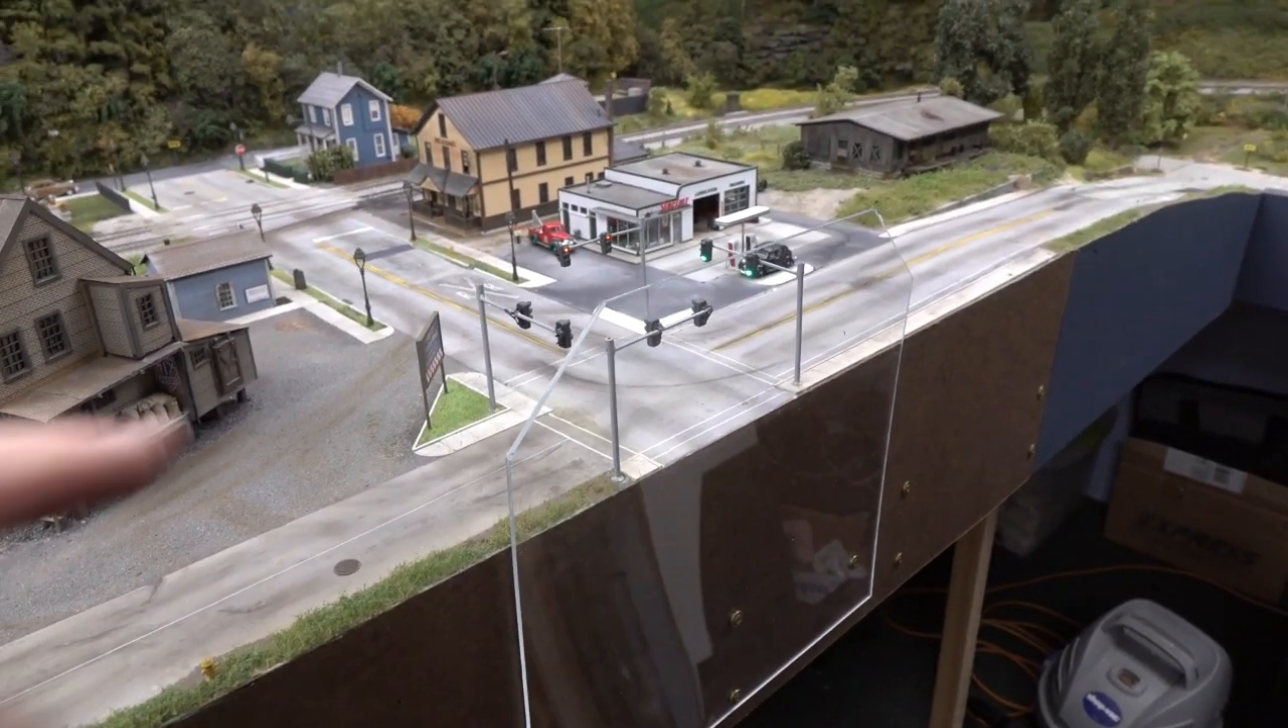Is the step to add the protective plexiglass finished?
Yes.